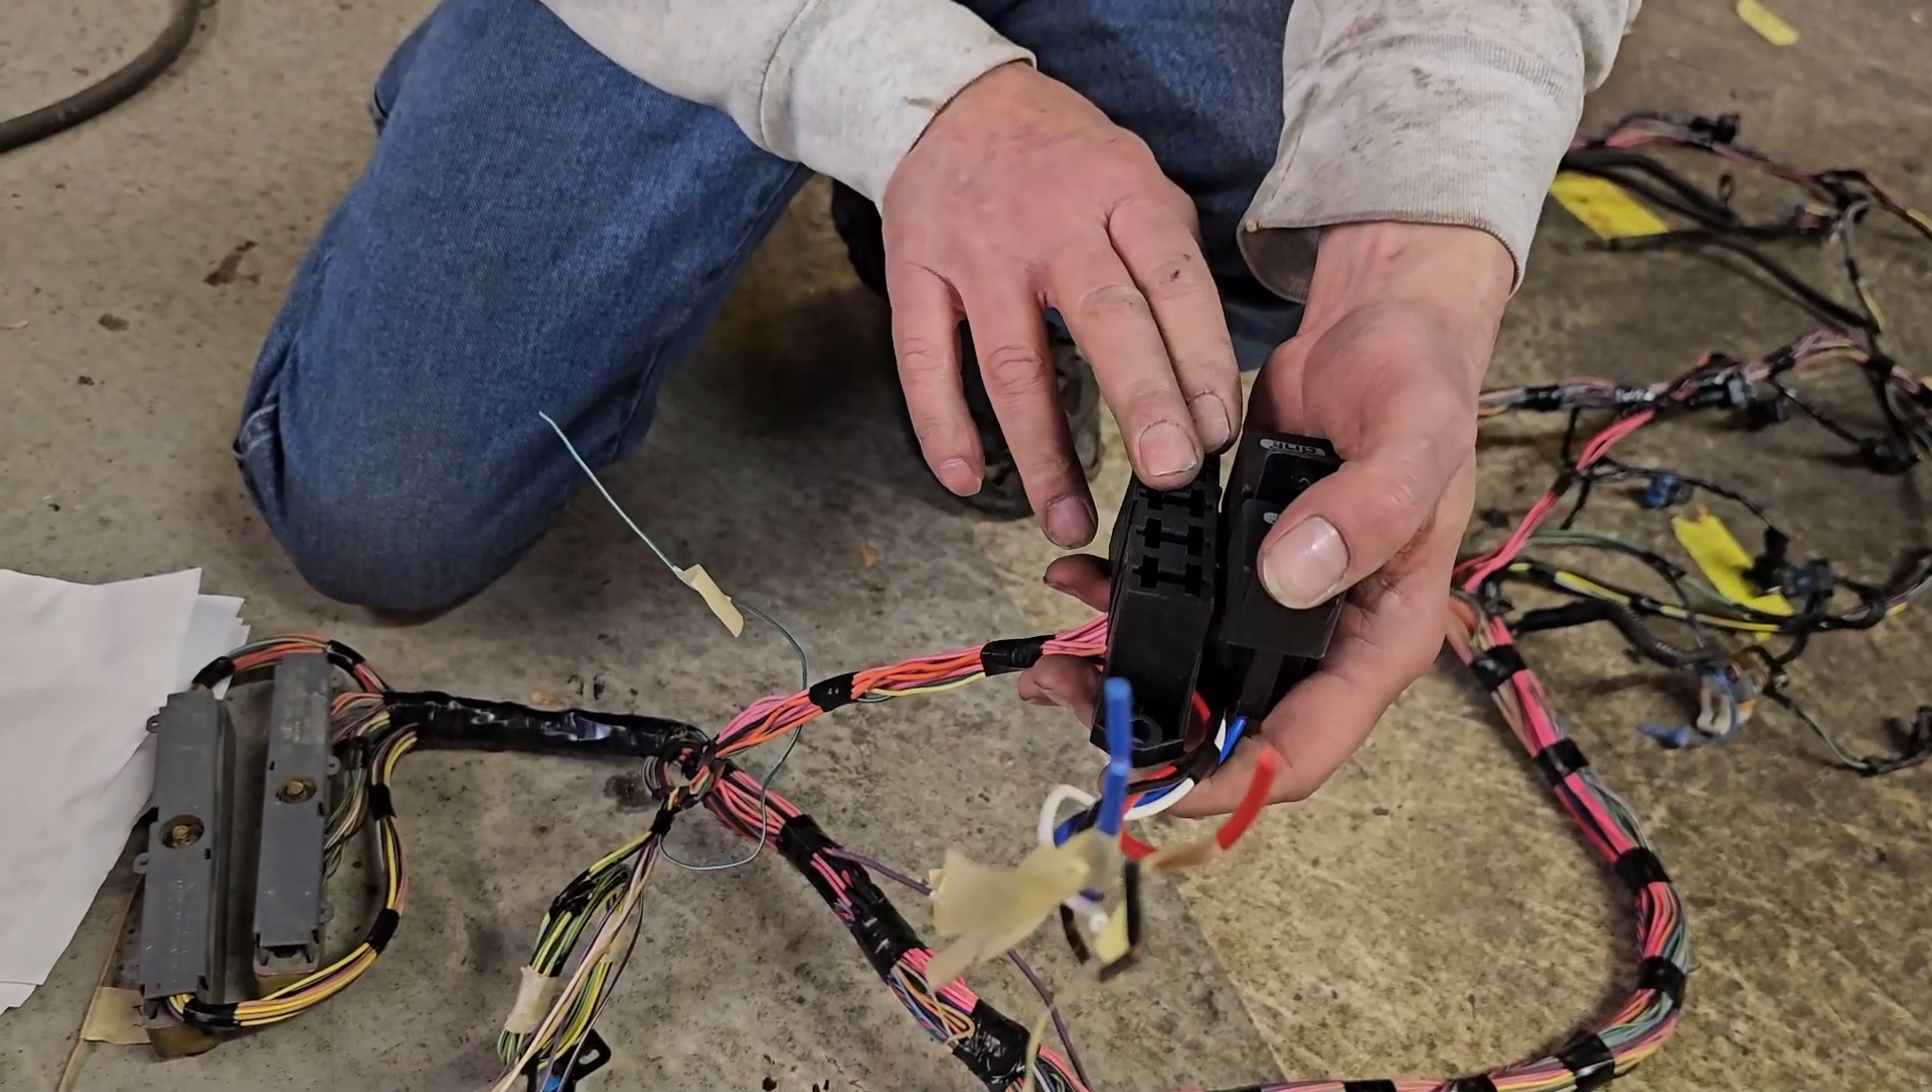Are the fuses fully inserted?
No.